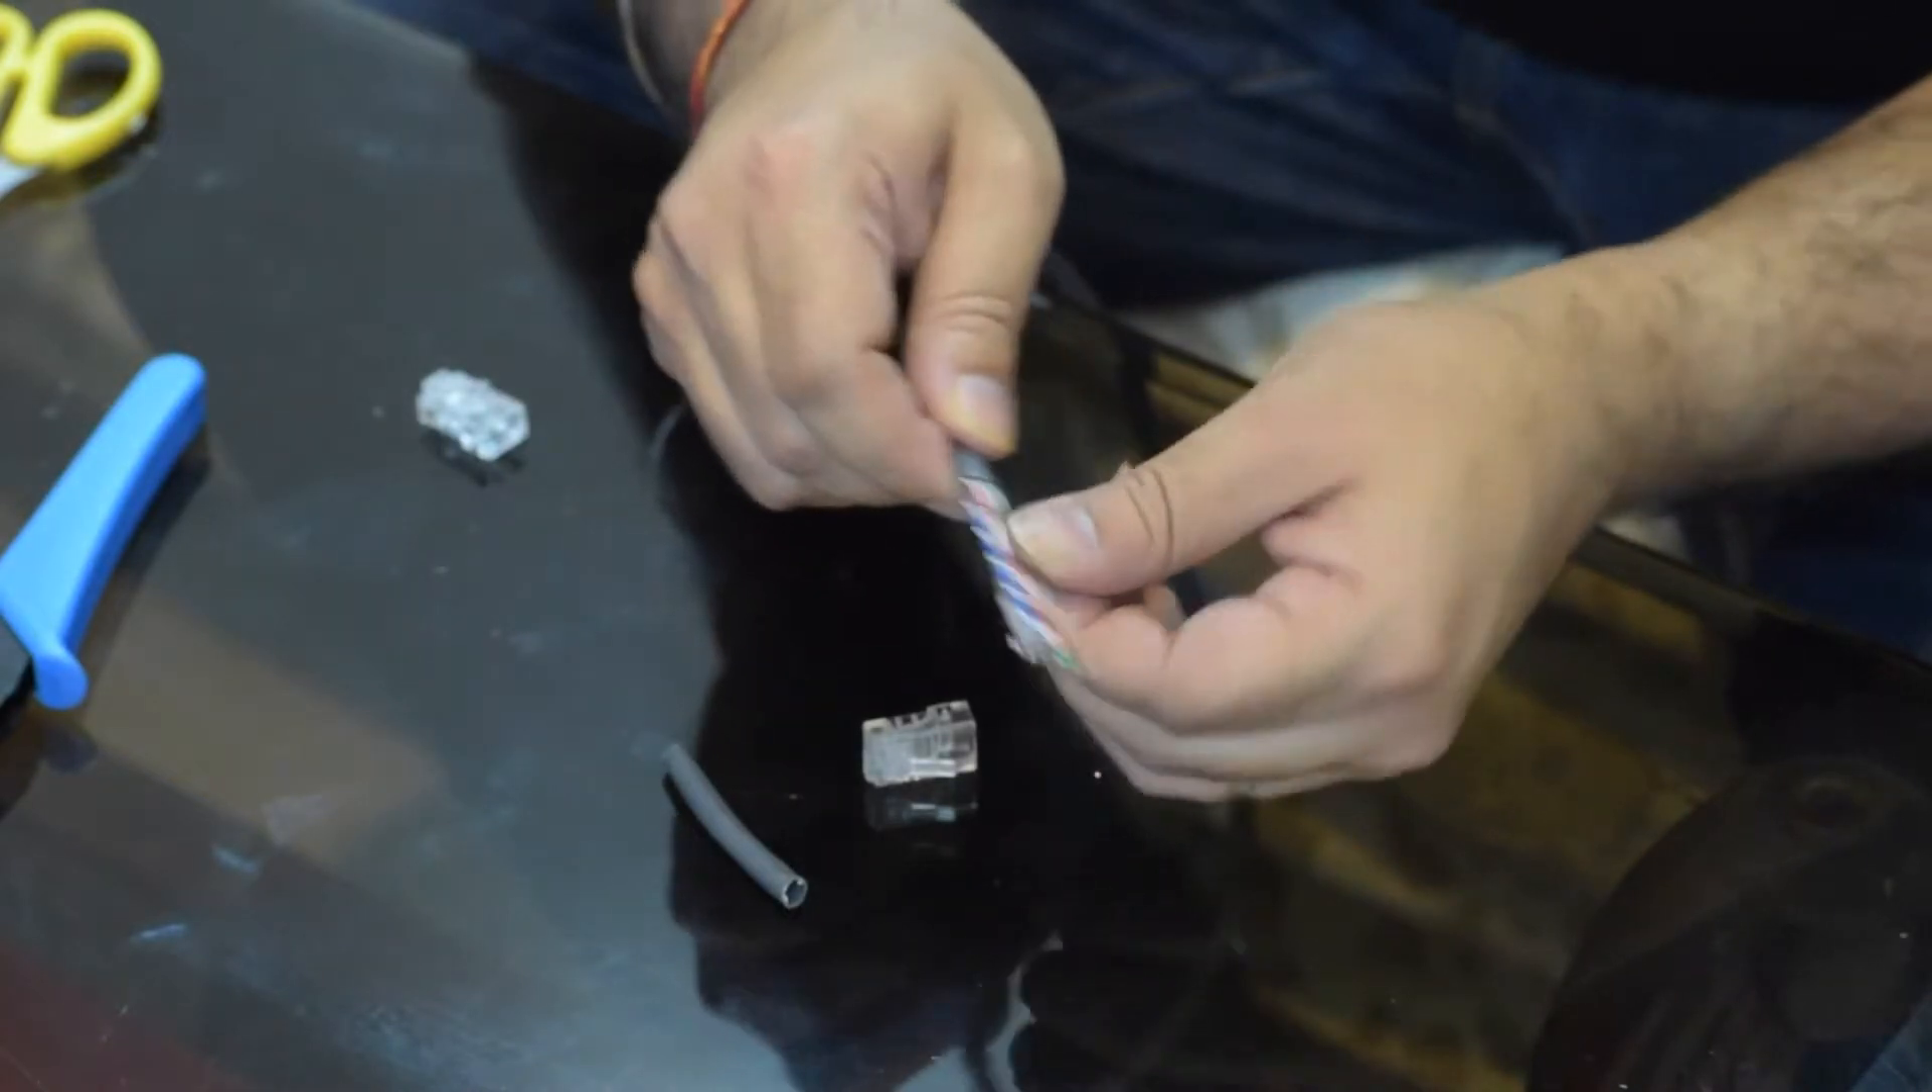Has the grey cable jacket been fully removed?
Yes.